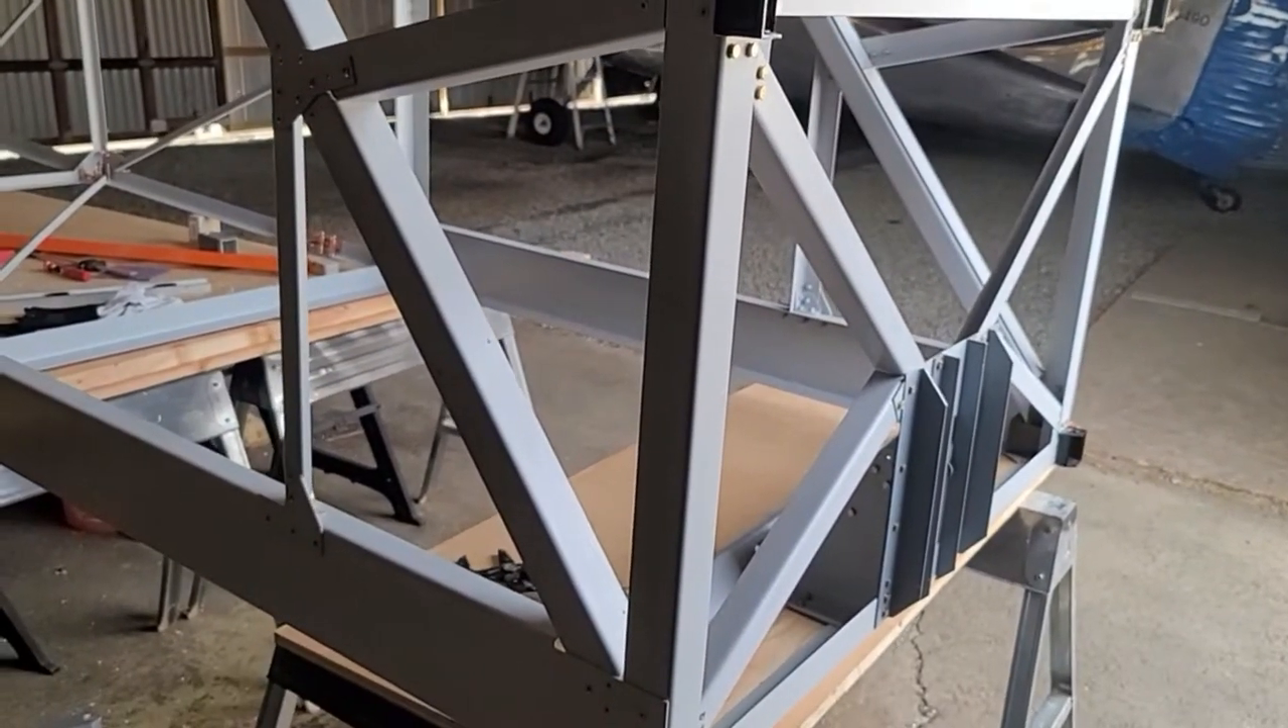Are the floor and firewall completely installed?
No.